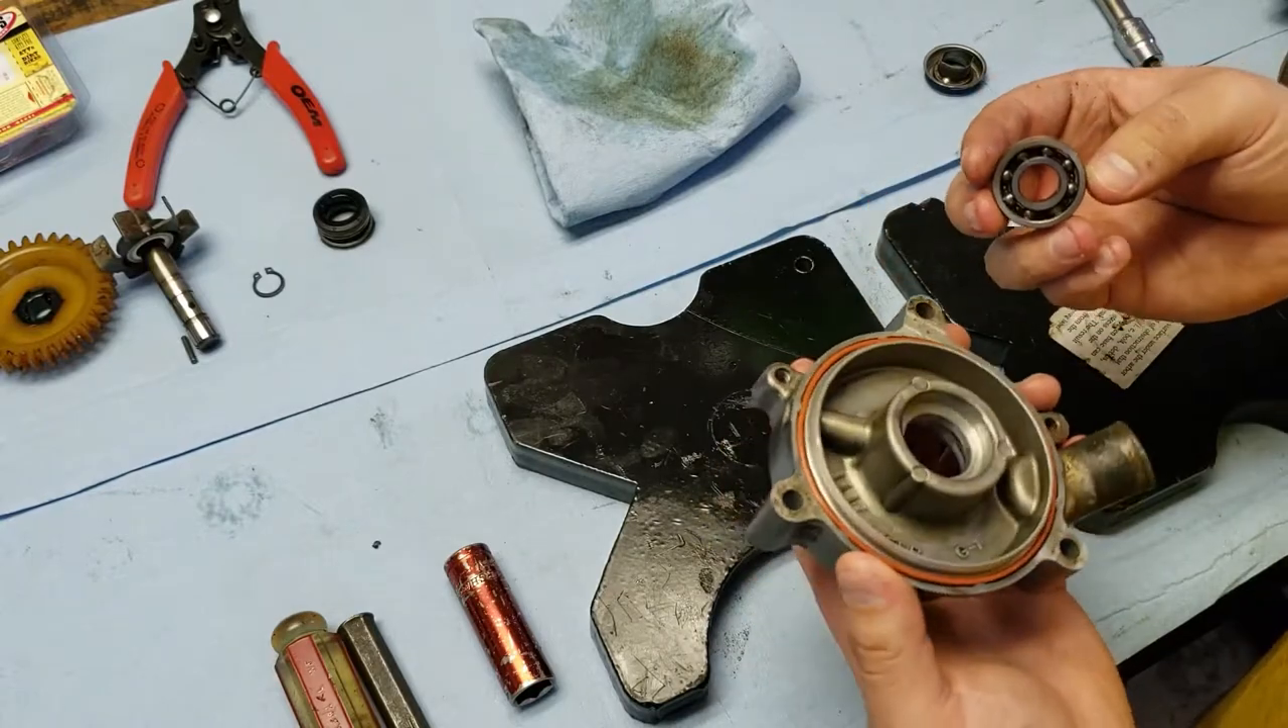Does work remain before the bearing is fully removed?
No.